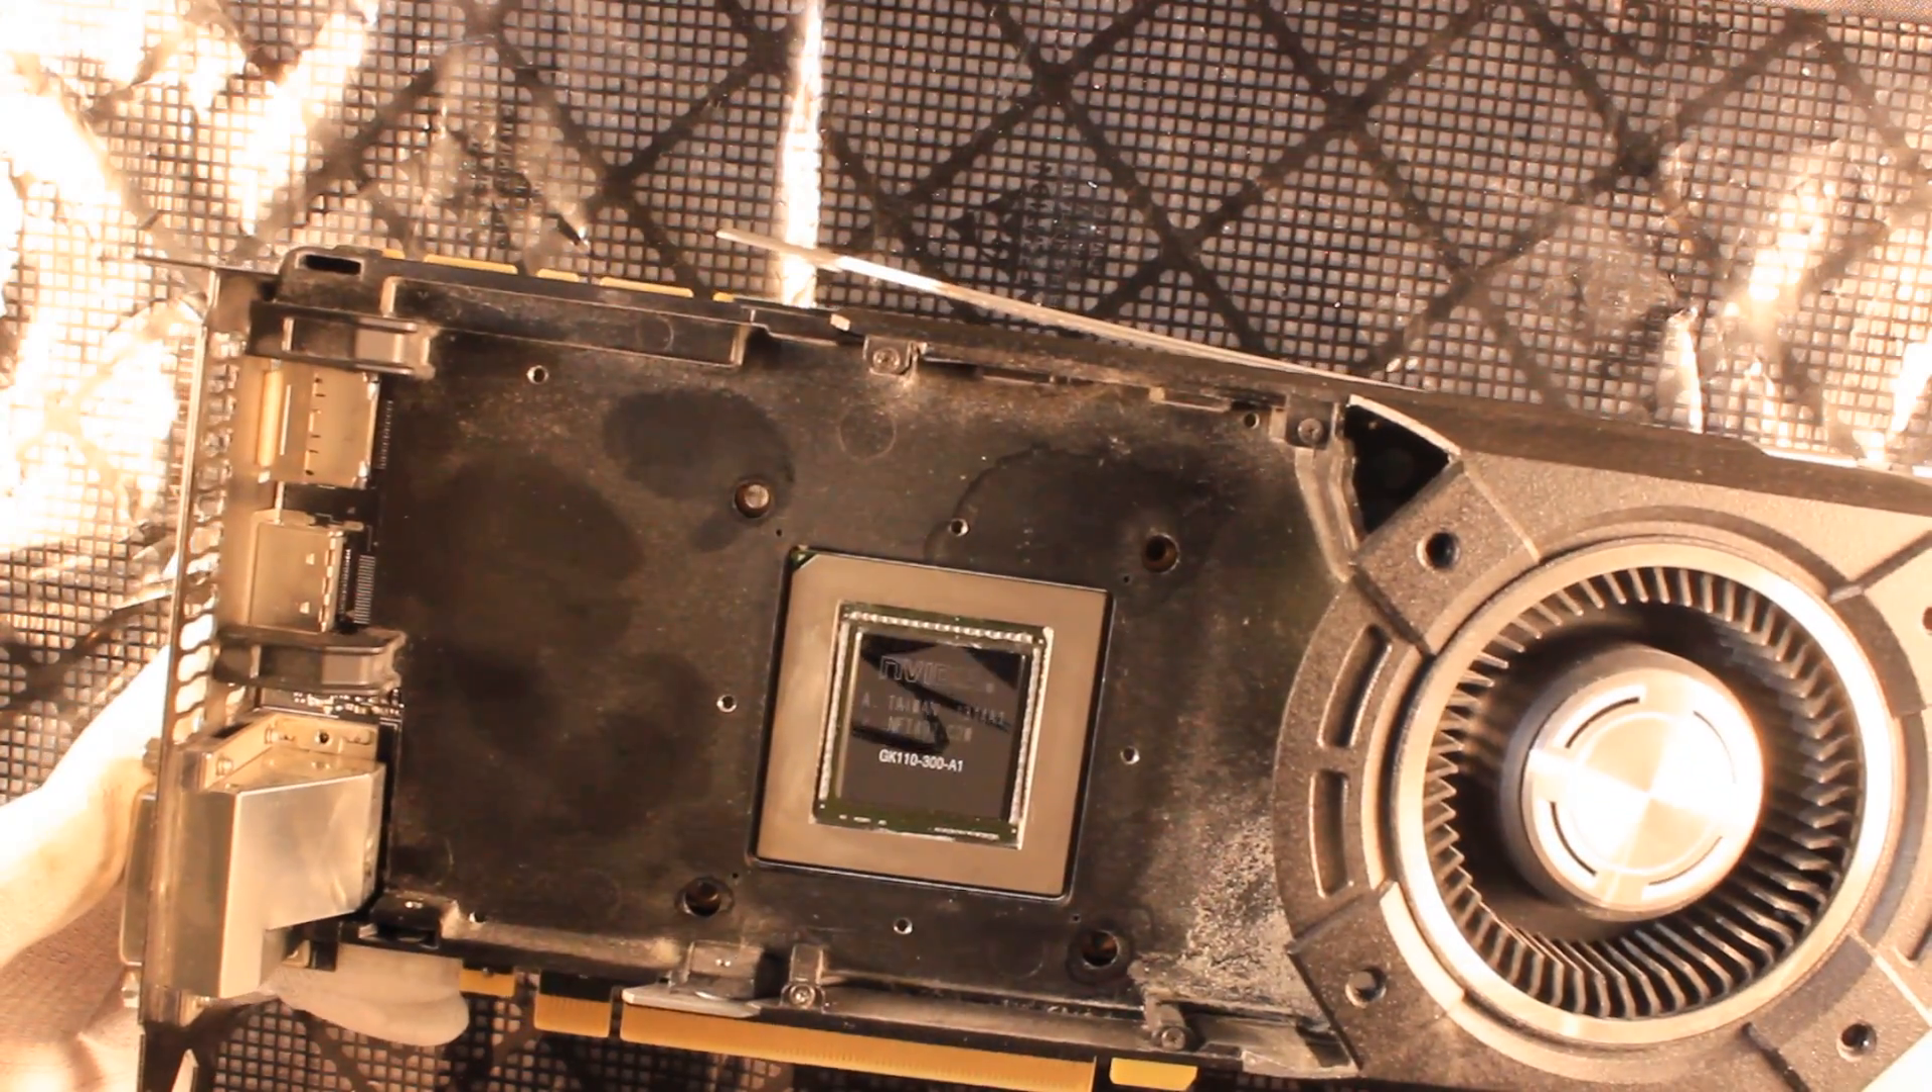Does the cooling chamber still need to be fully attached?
Yes.